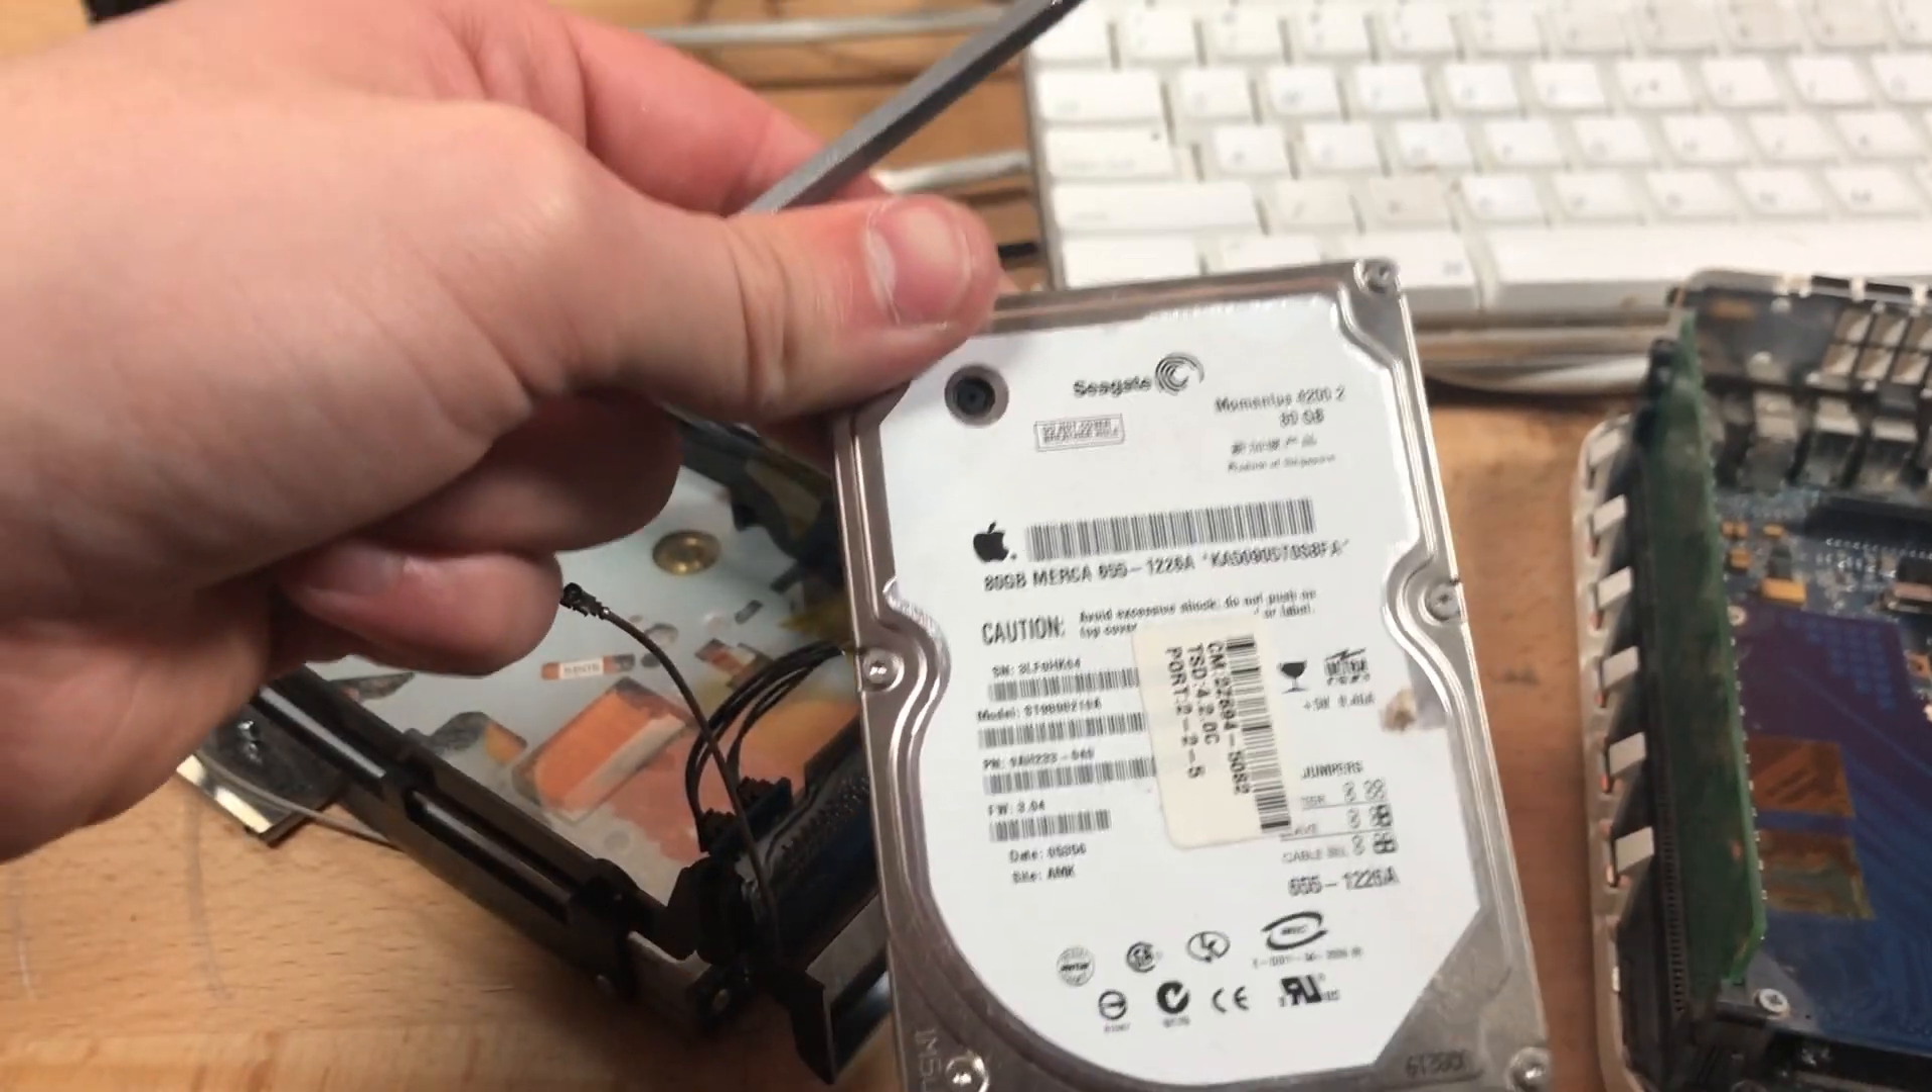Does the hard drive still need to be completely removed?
No.